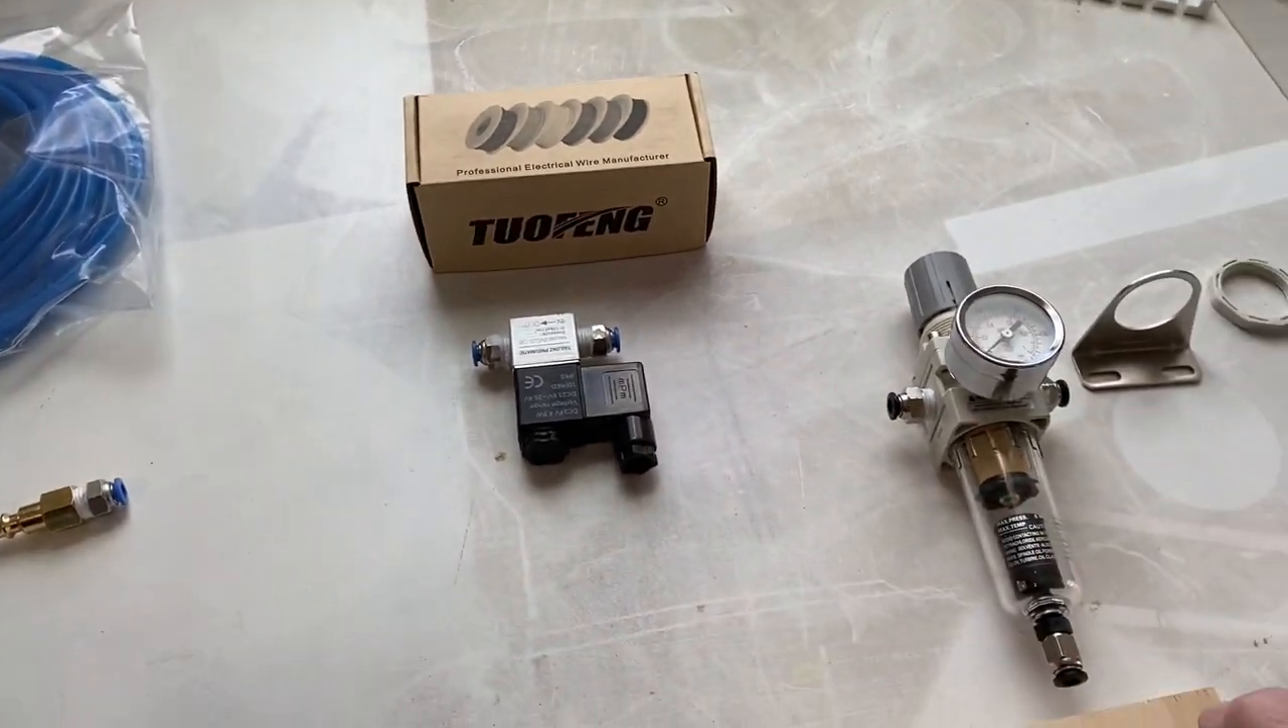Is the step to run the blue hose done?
No.